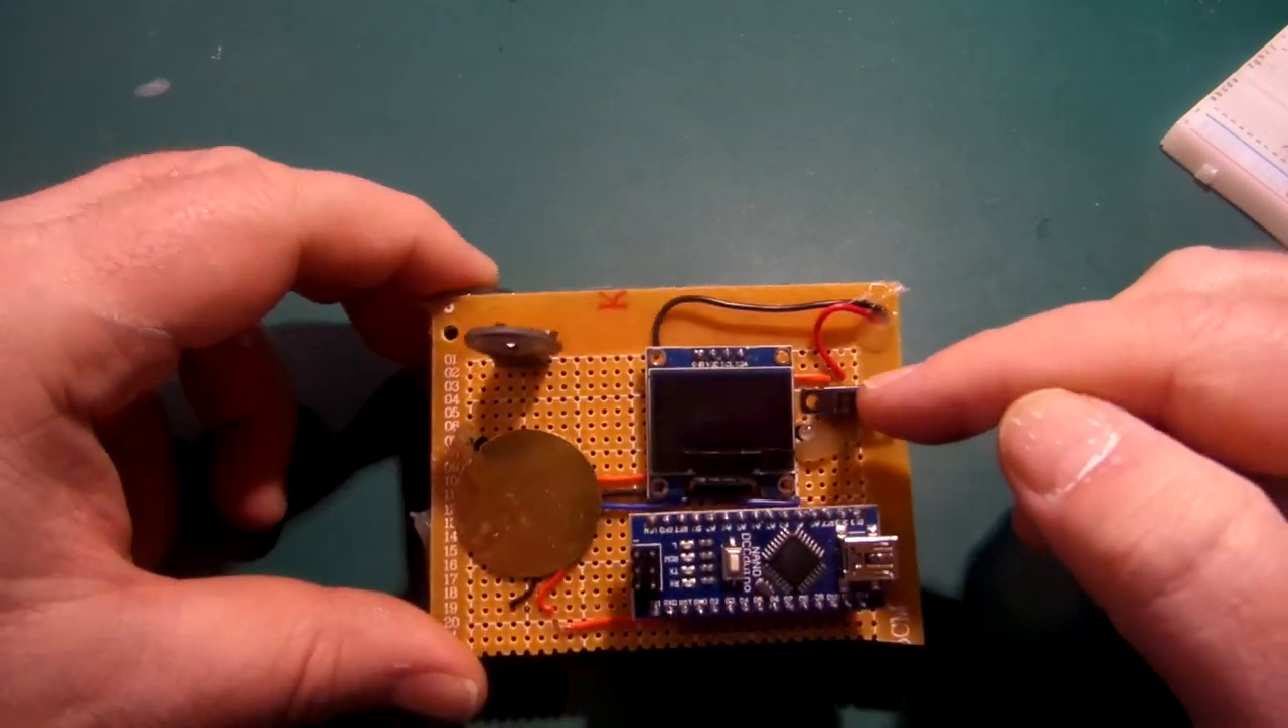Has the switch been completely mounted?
Yes.